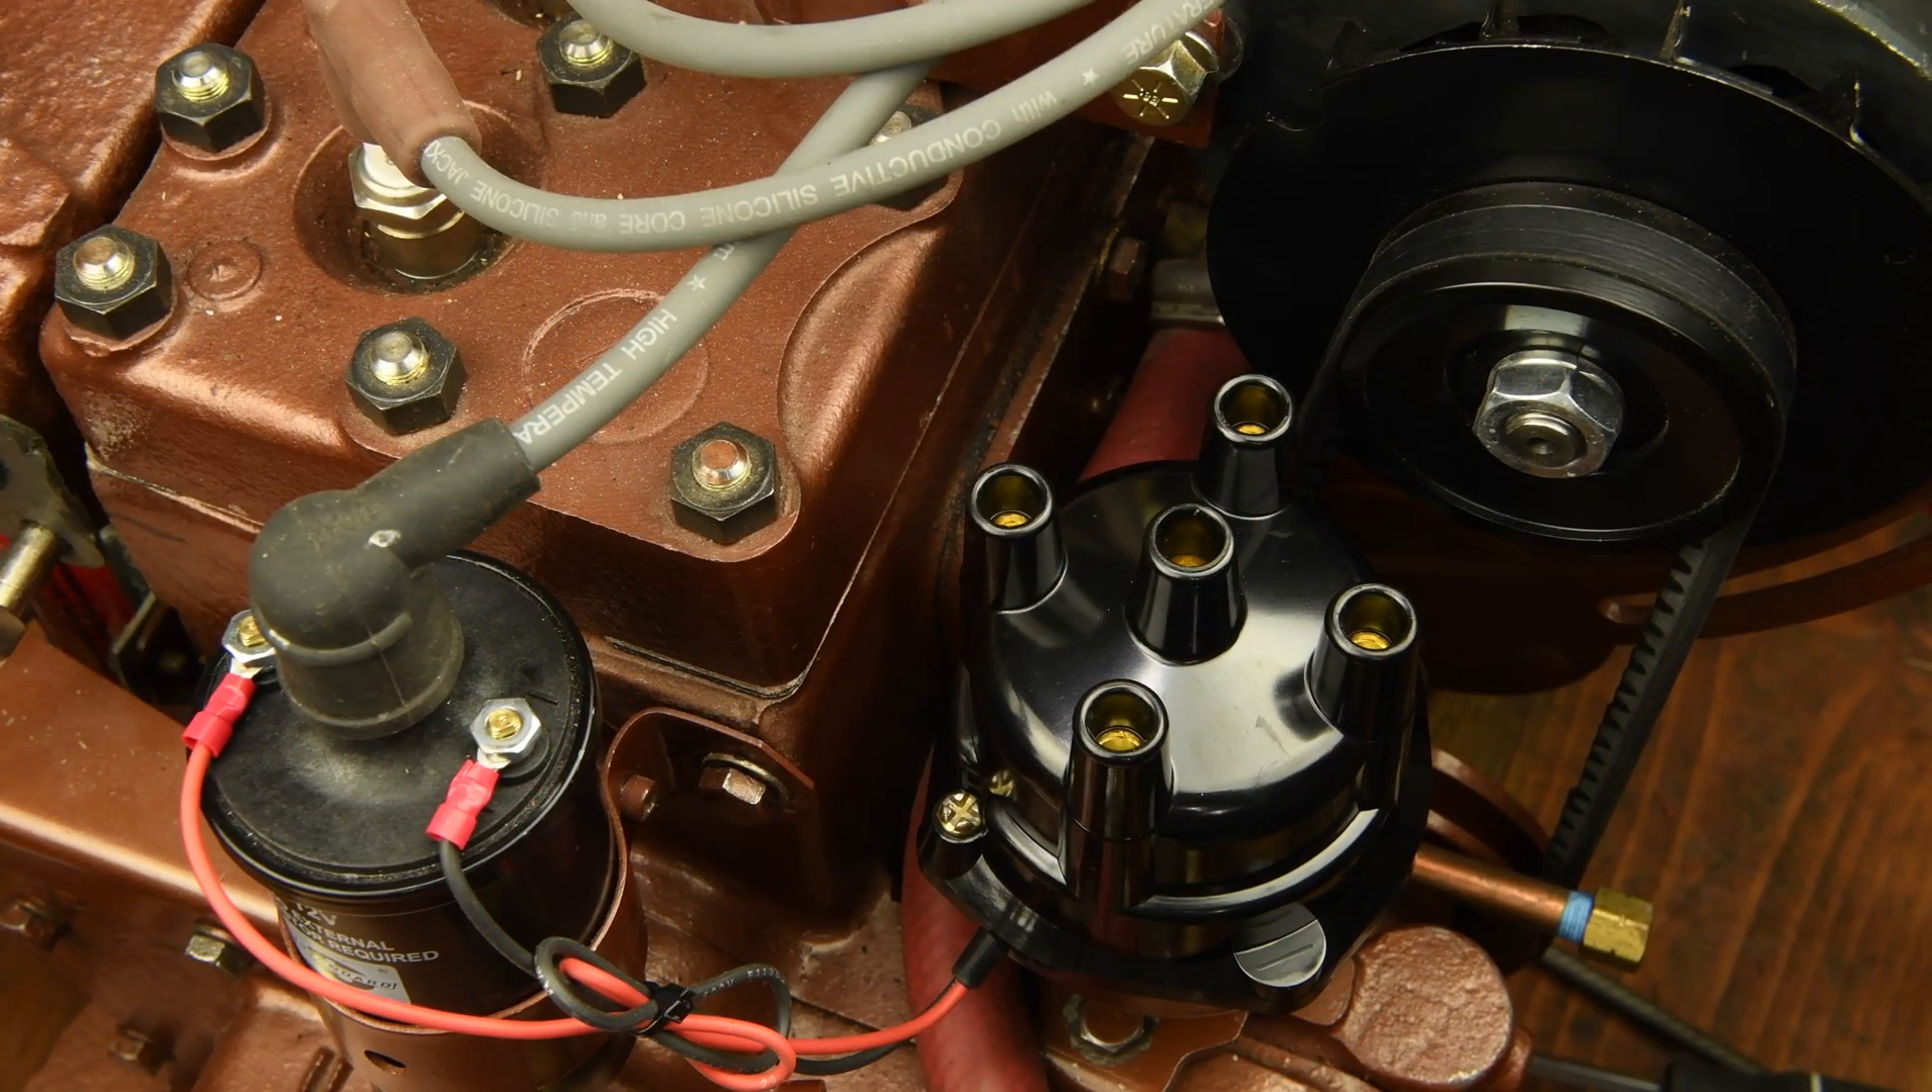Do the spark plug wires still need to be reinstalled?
Yes.